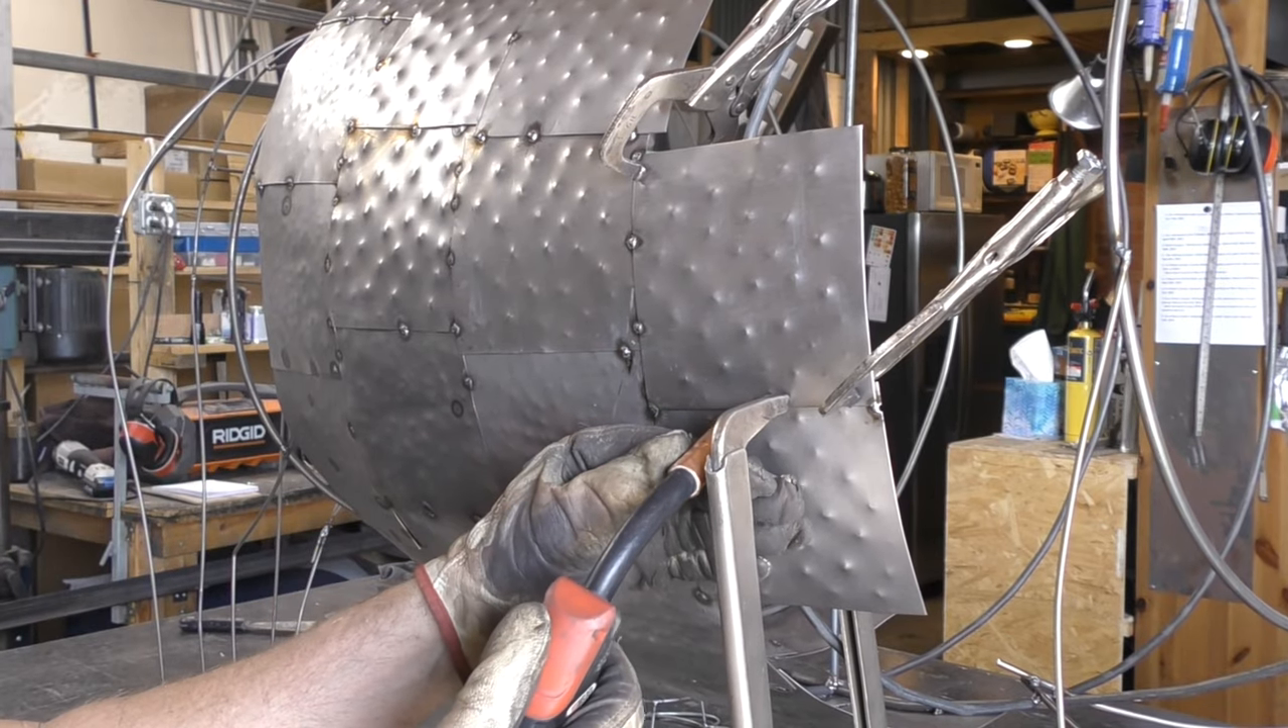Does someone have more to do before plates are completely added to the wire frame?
Yes.